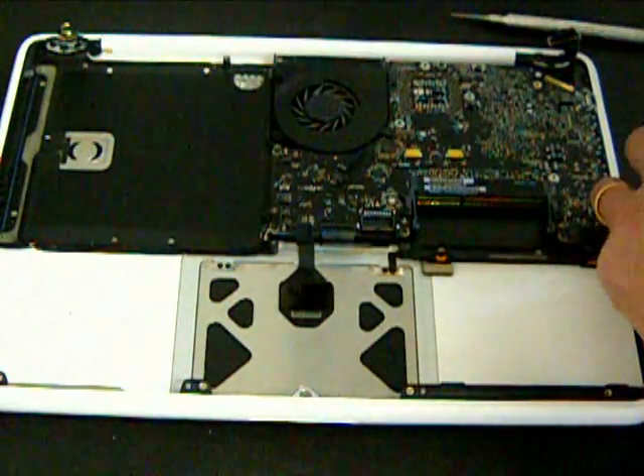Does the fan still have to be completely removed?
Yes.